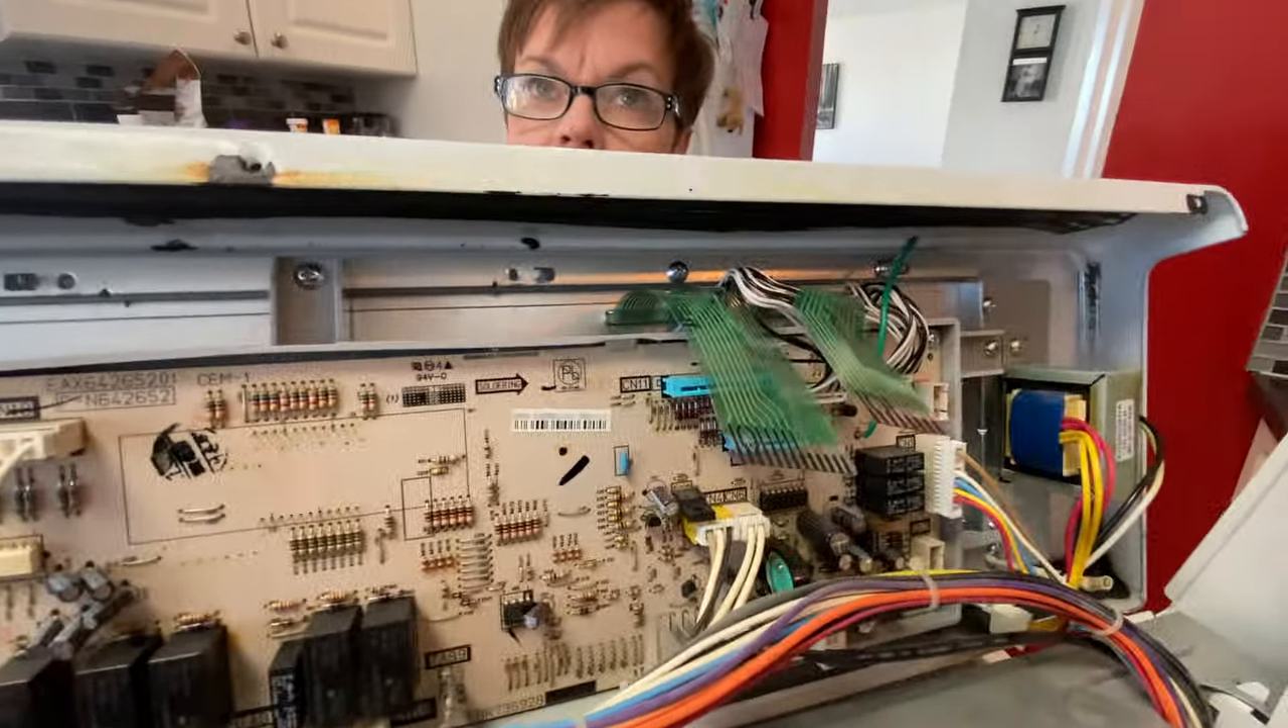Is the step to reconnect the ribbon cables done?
No.